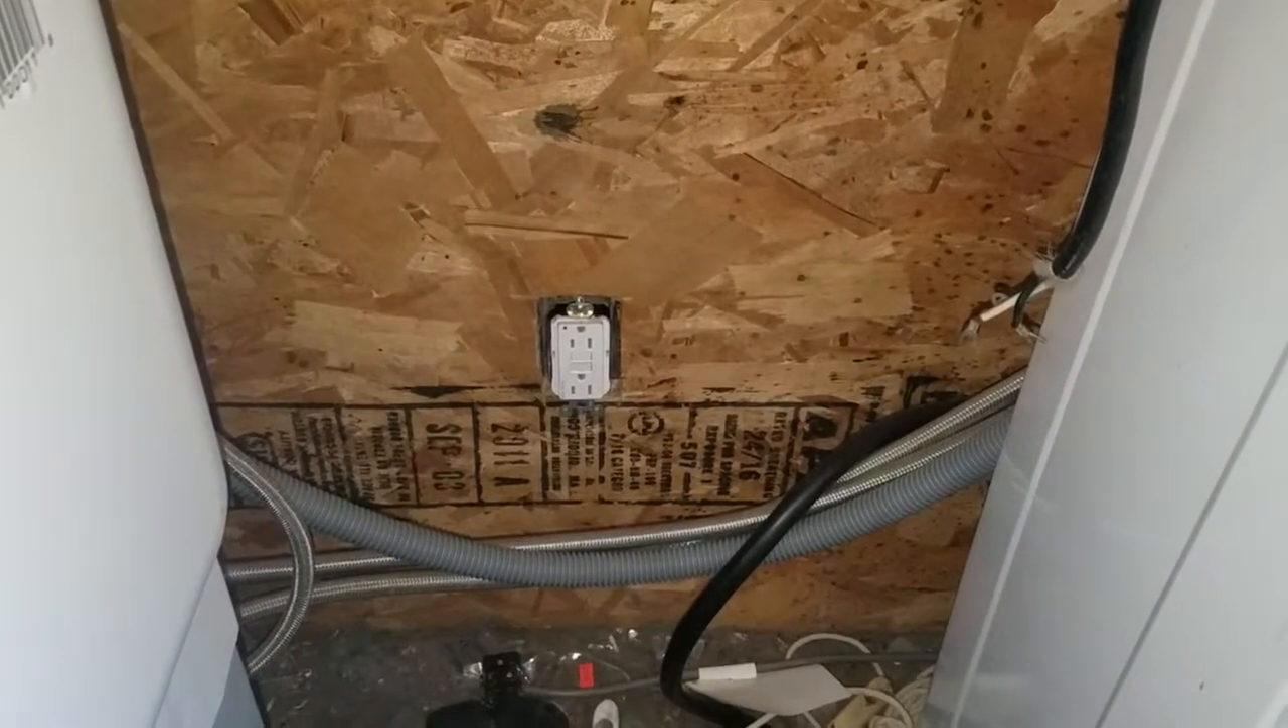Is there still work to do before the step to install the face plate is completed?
Yes.